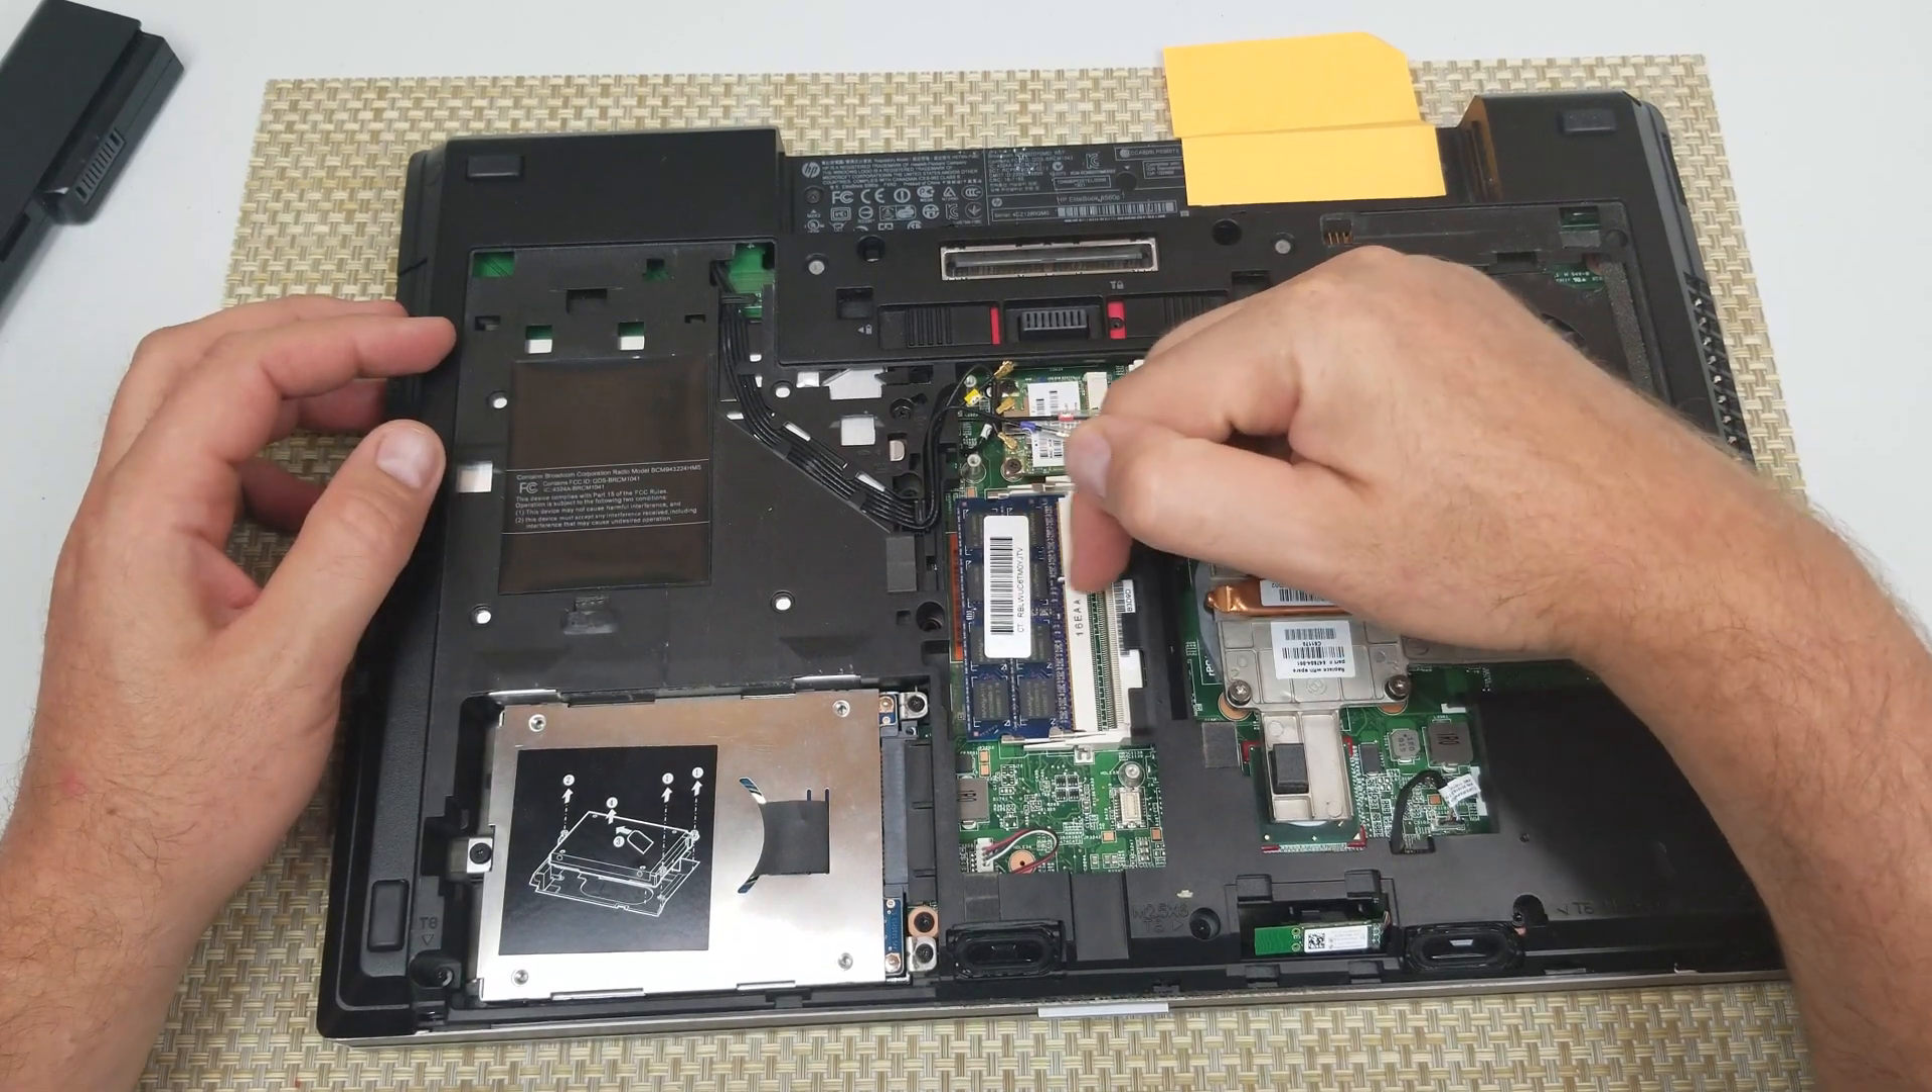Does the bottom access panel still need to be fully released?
No.